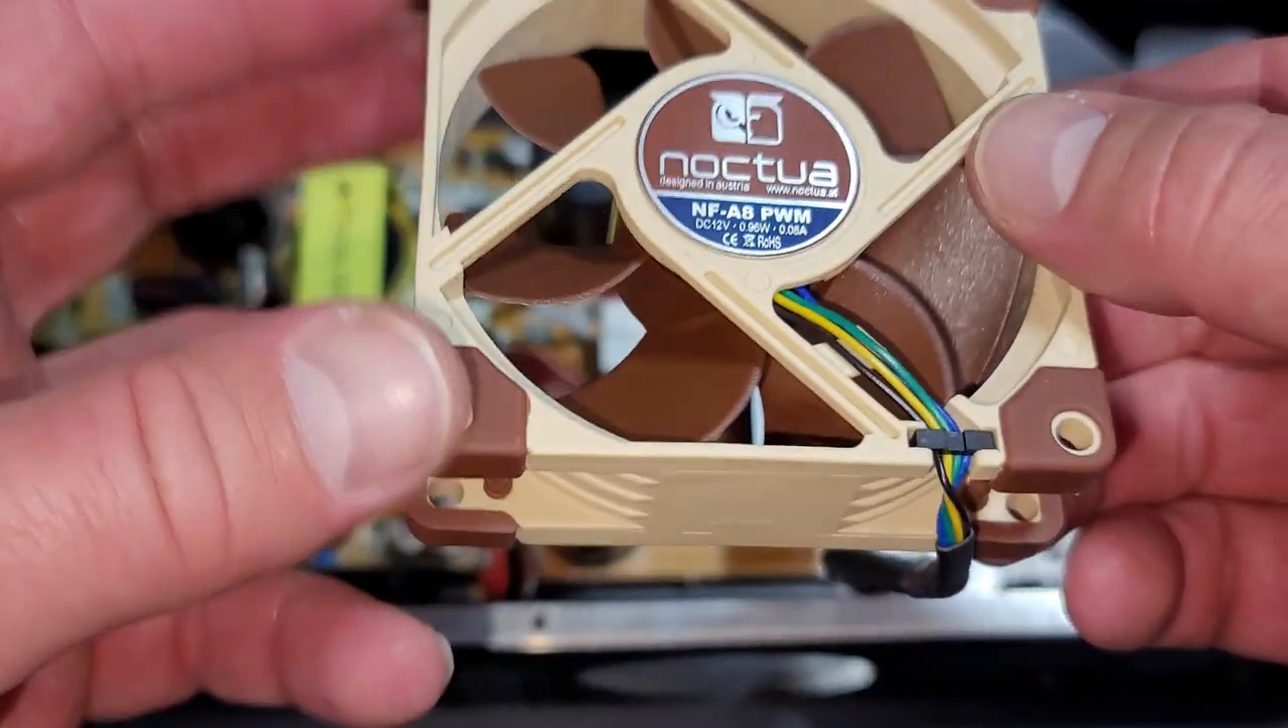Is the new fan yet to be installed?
Yes.